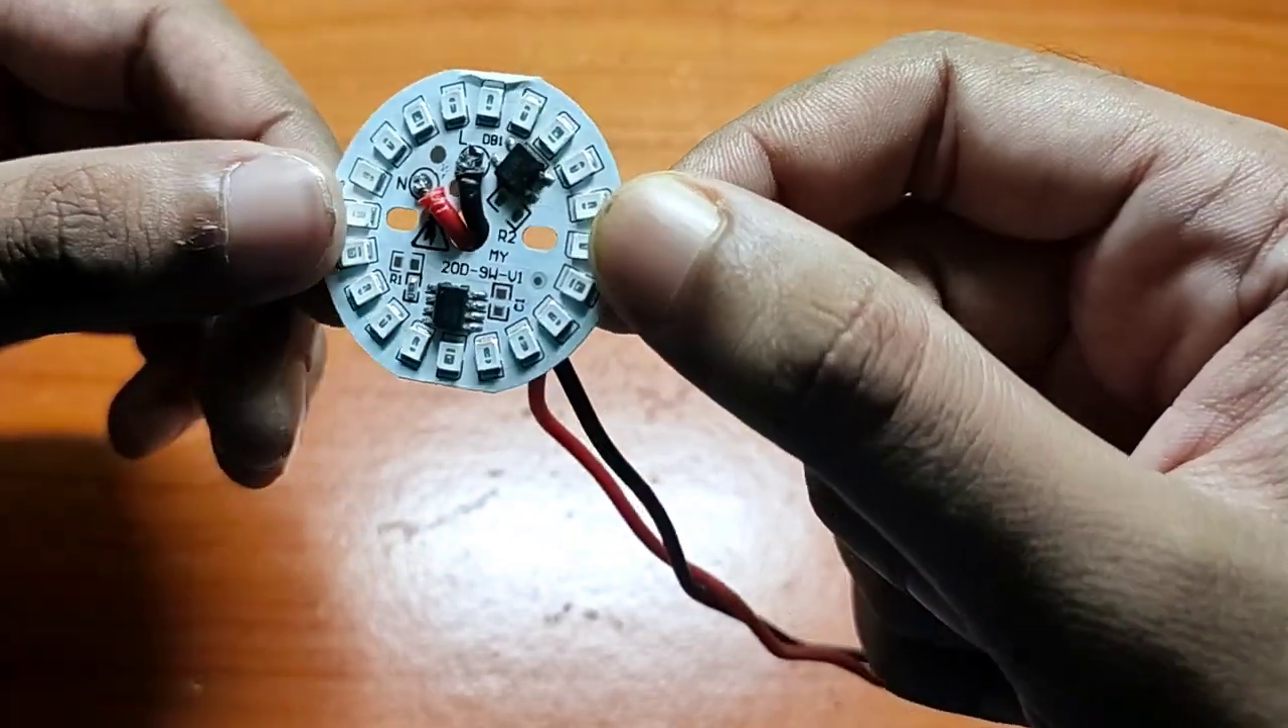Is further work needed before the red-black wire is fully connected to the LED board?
No.